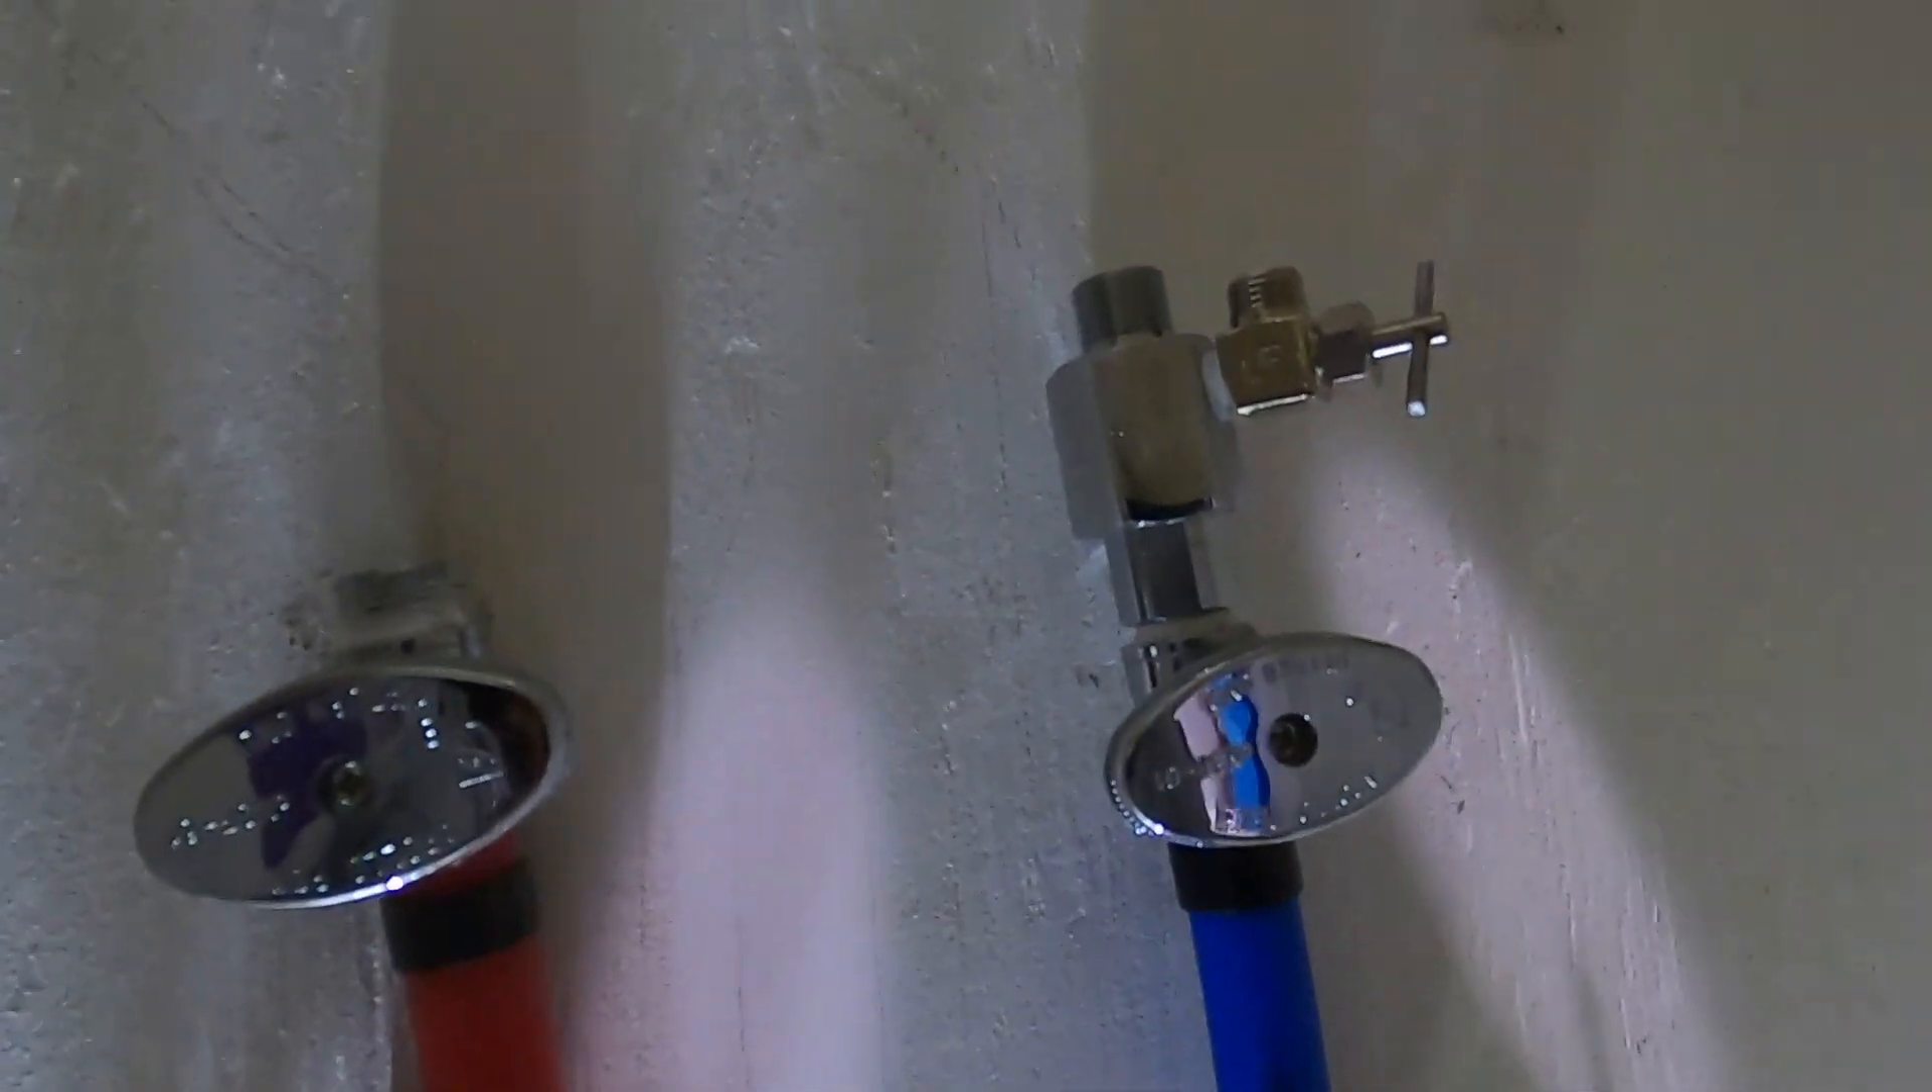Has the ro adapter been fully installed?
Yes.